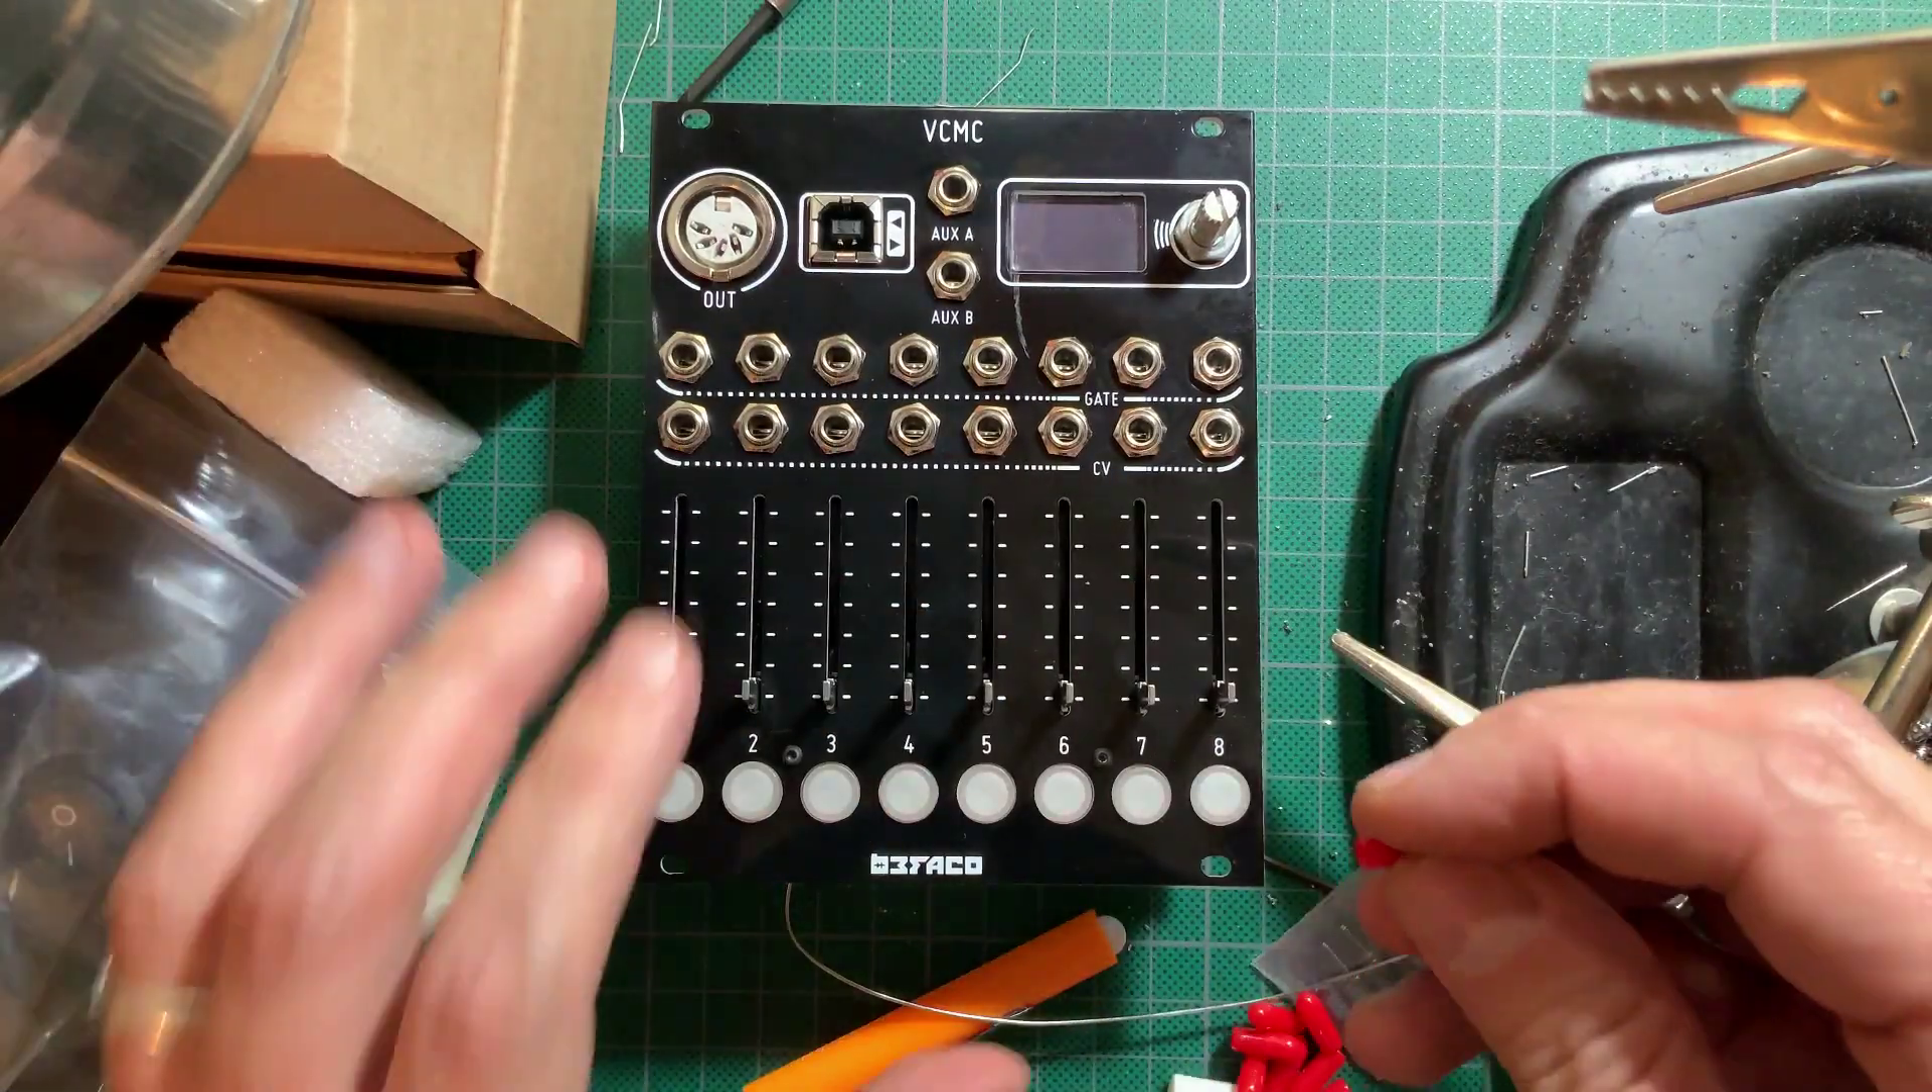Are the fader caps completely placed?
No.